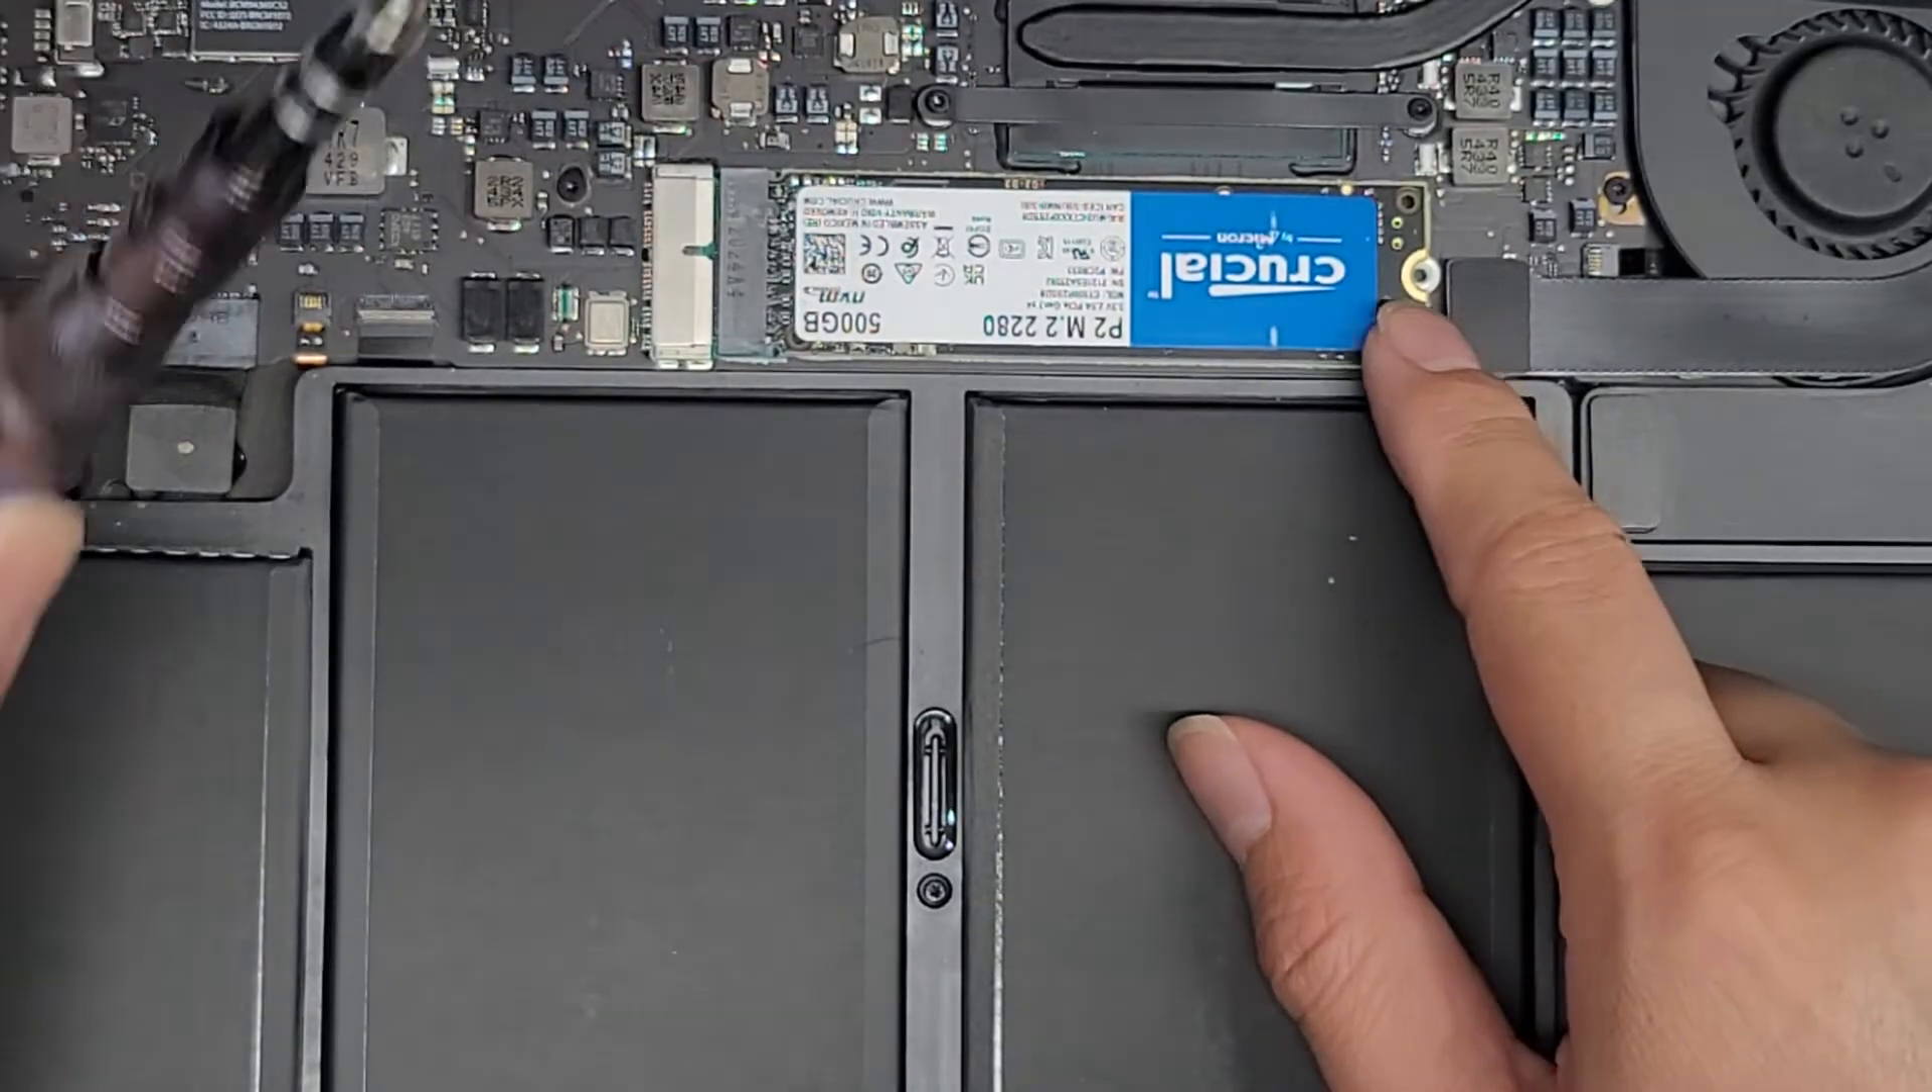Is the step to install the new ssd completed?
No.